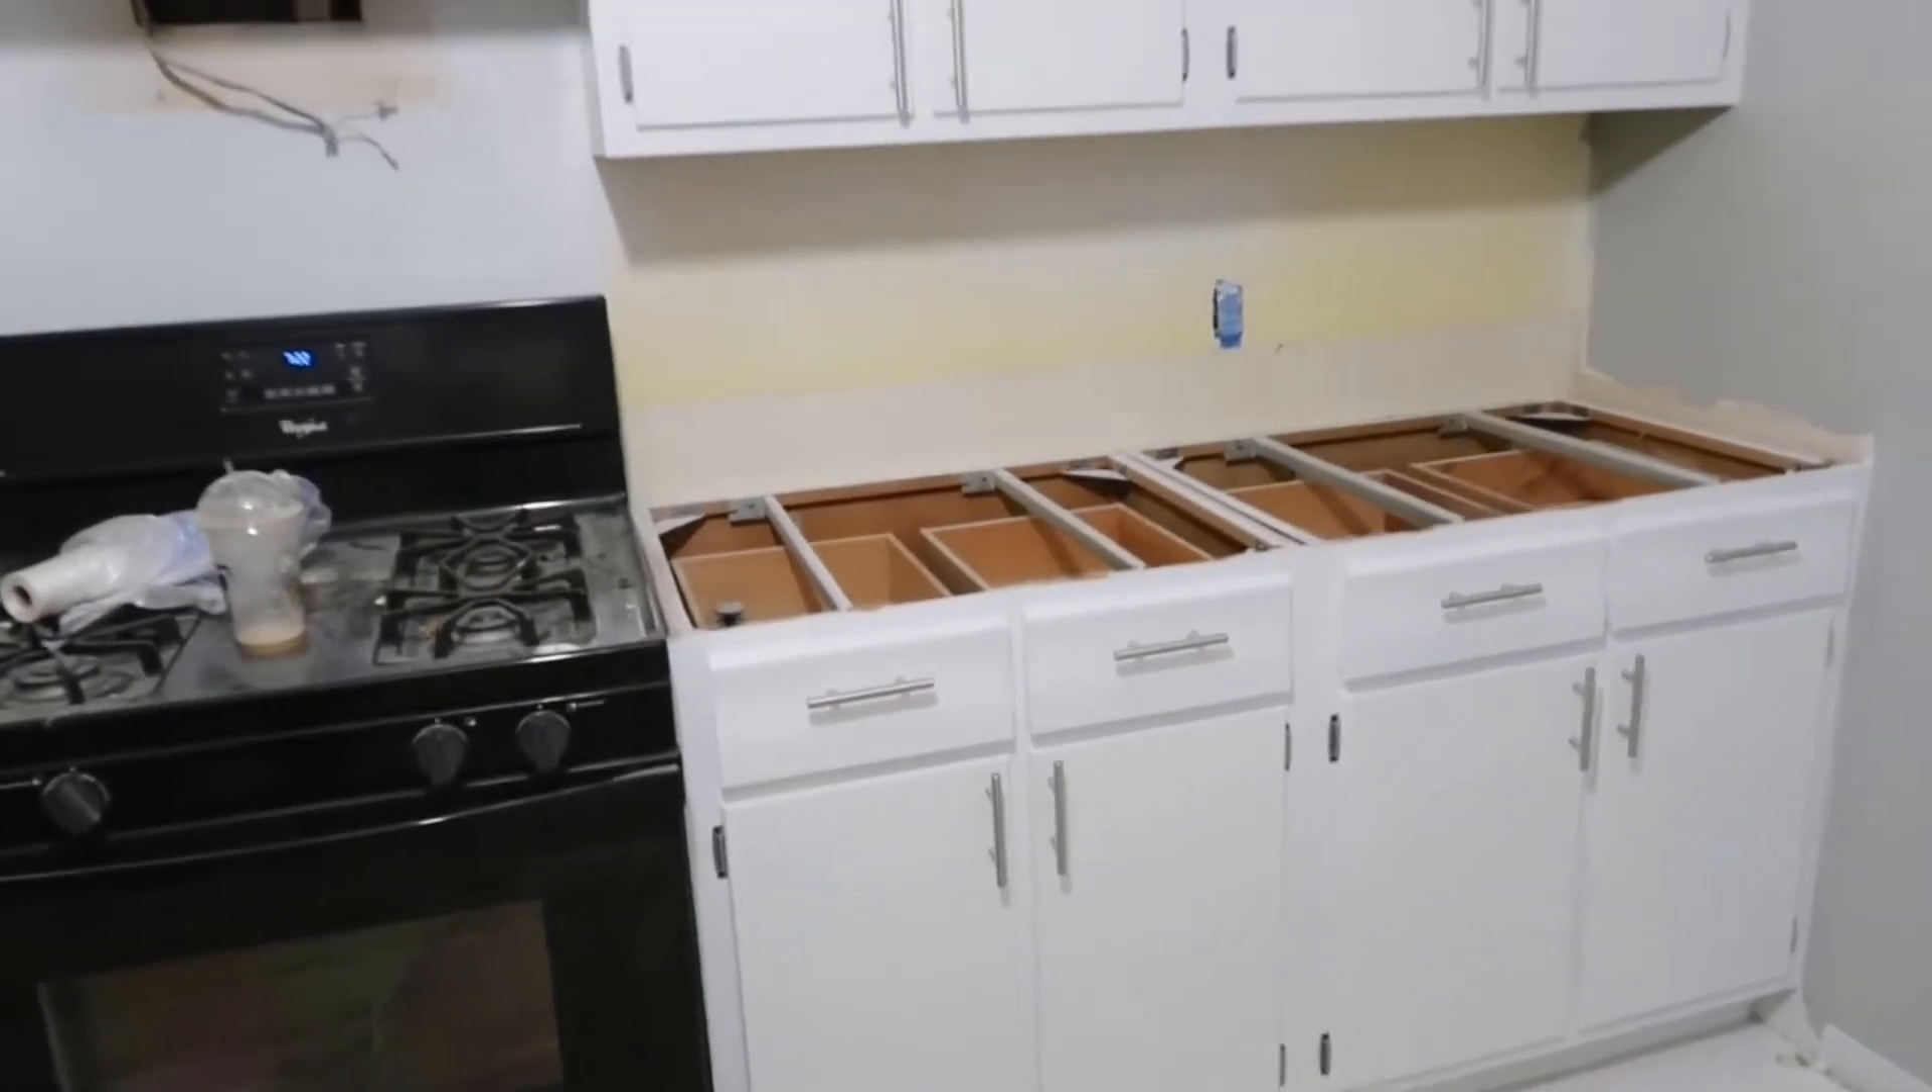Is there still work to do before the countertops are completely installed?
Yes.